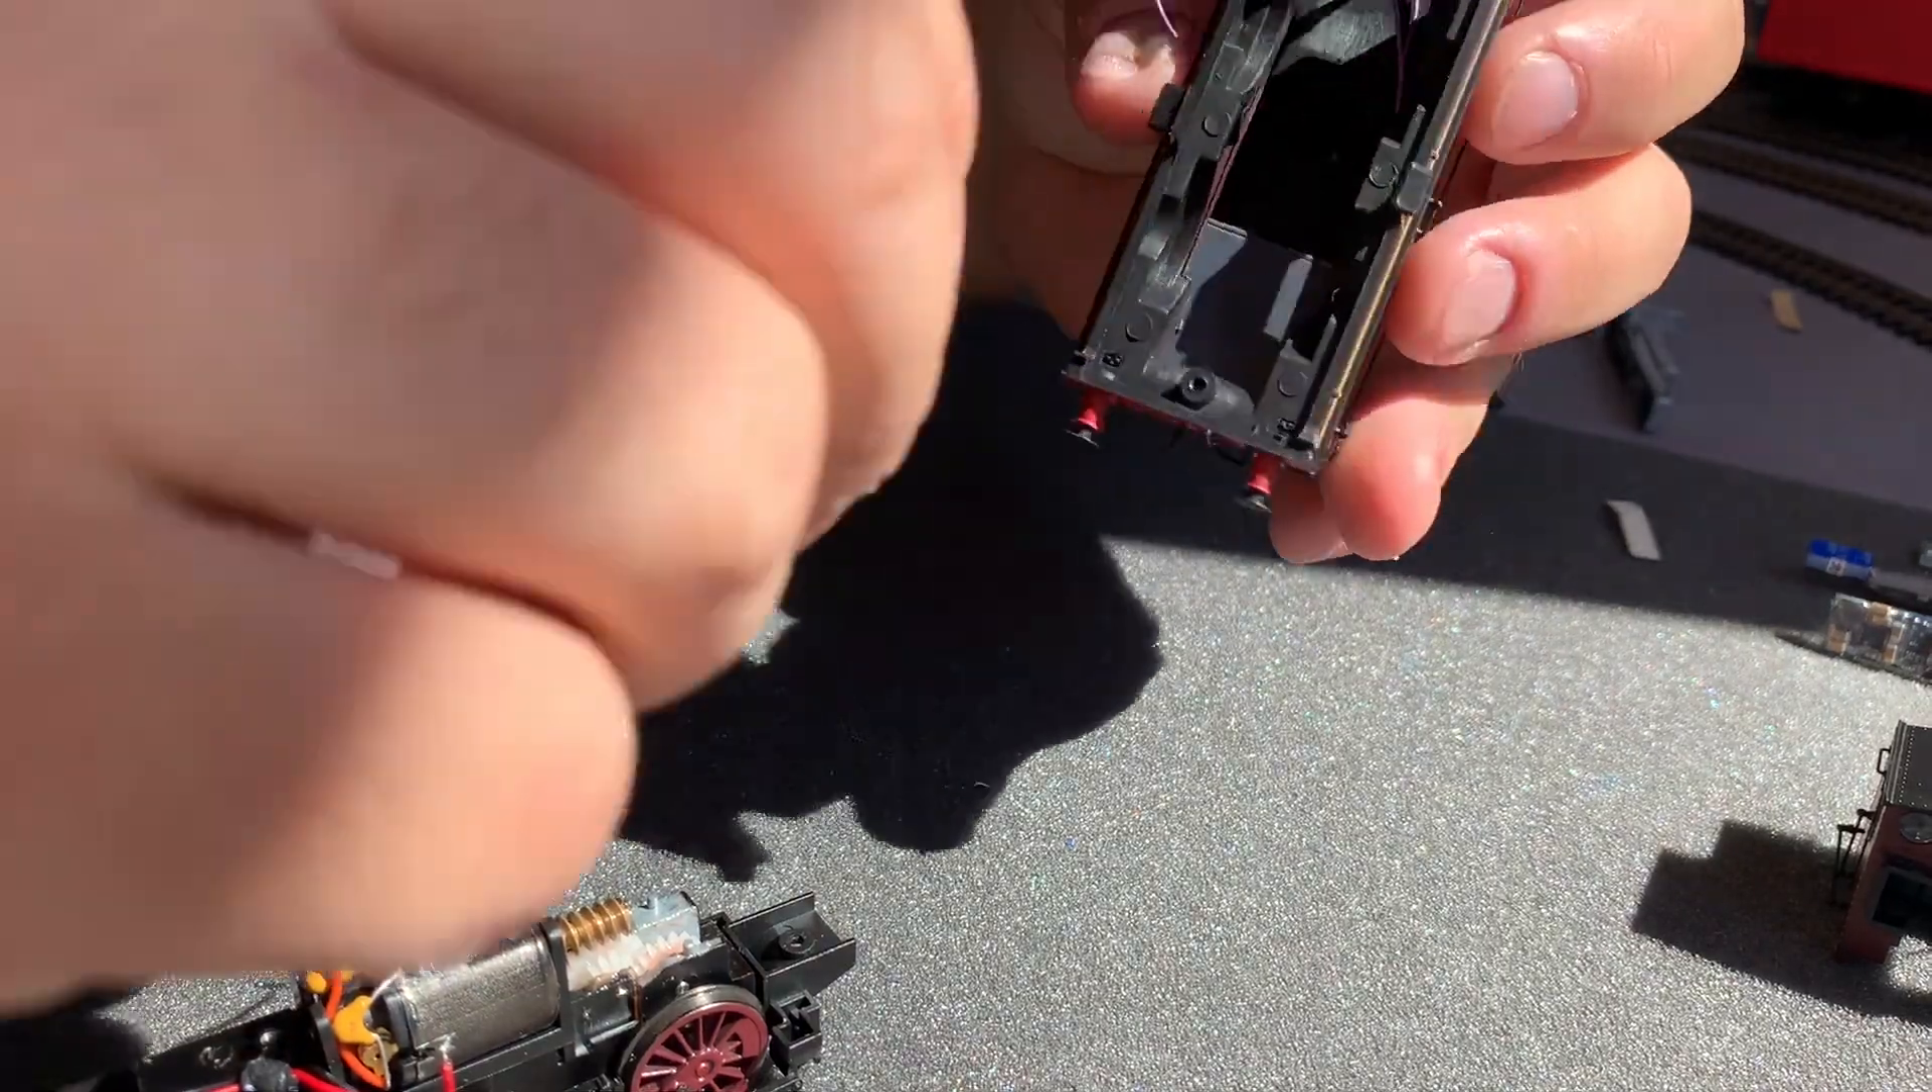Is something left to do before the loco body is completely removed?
No.